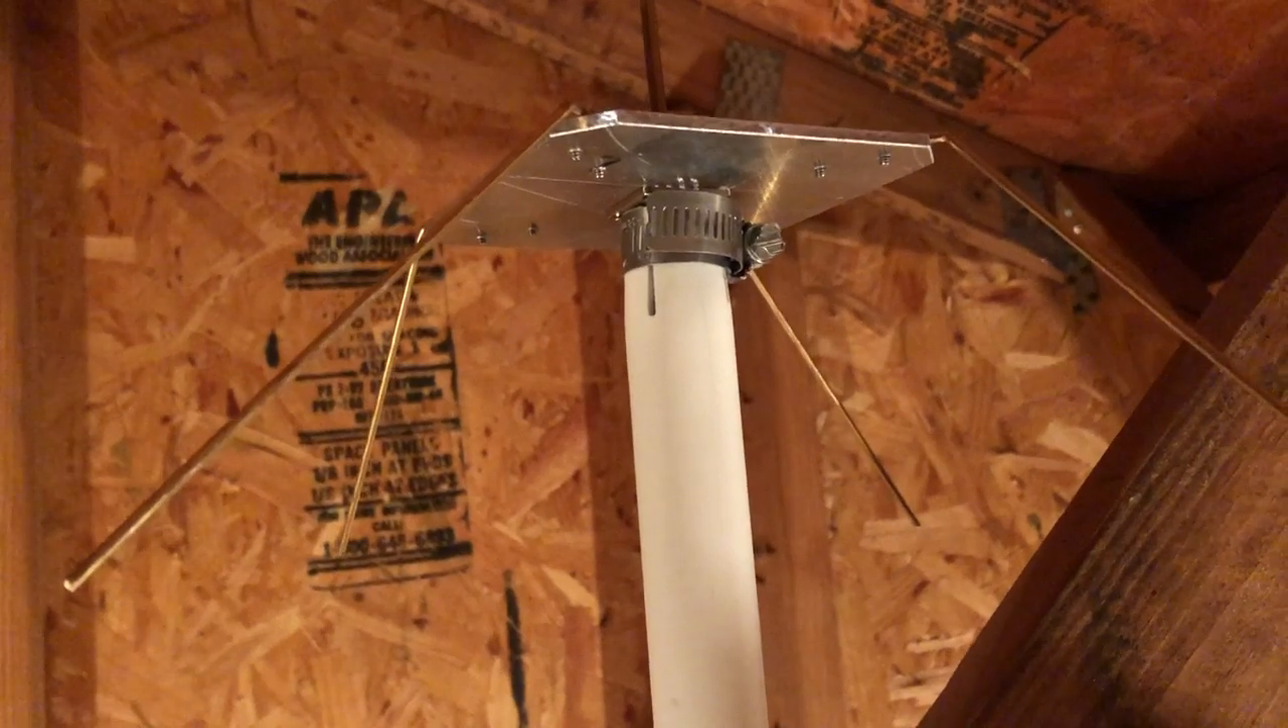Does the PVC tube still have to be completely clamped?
No.